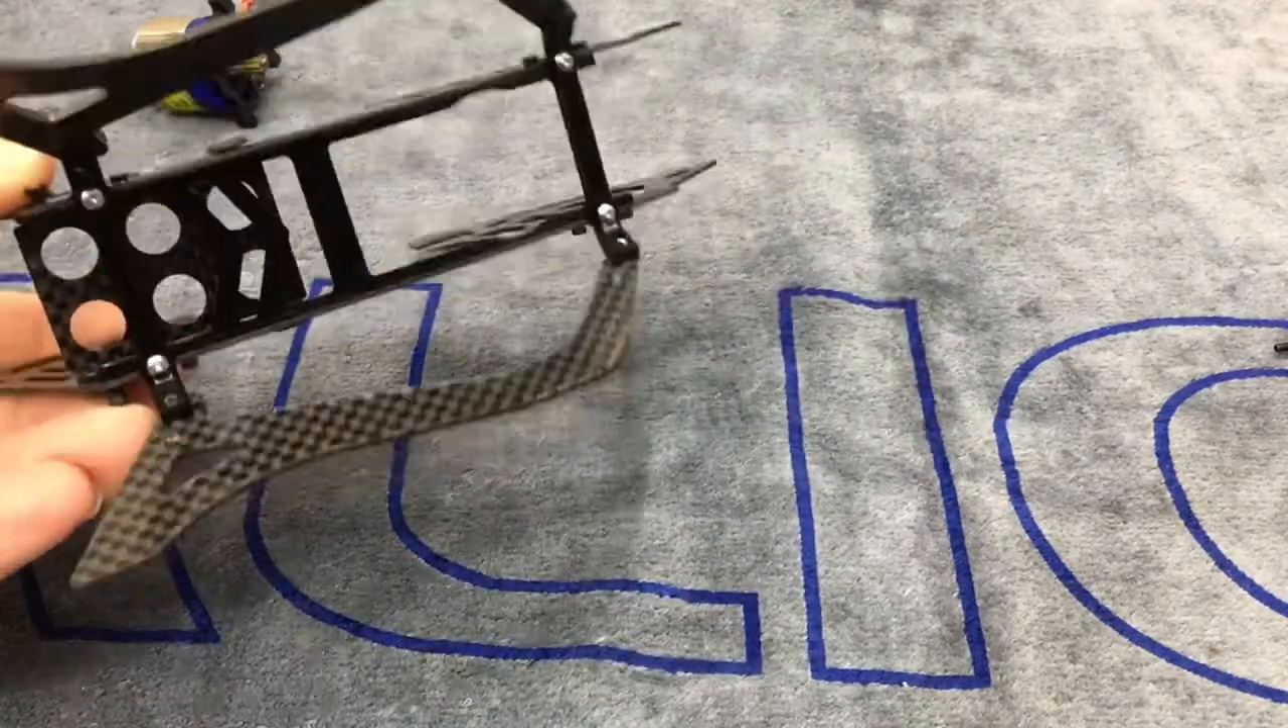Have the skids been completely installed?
Yes.